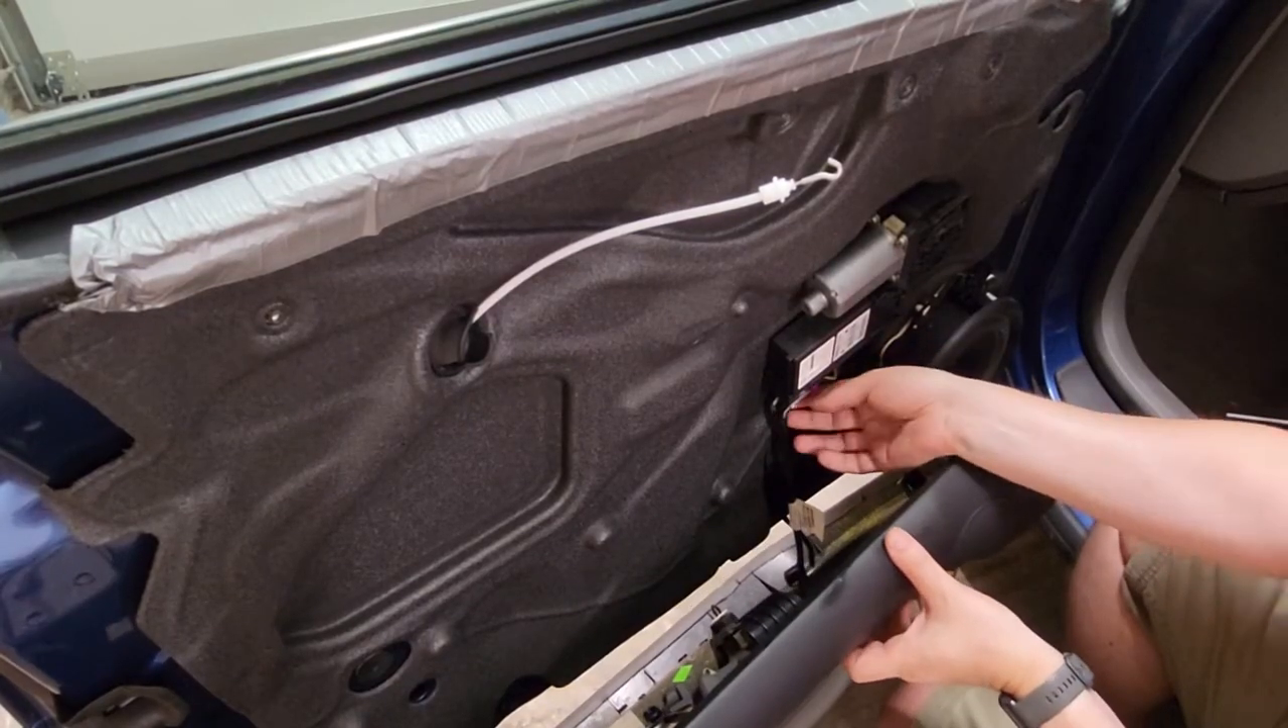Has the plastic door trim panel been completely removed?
No.